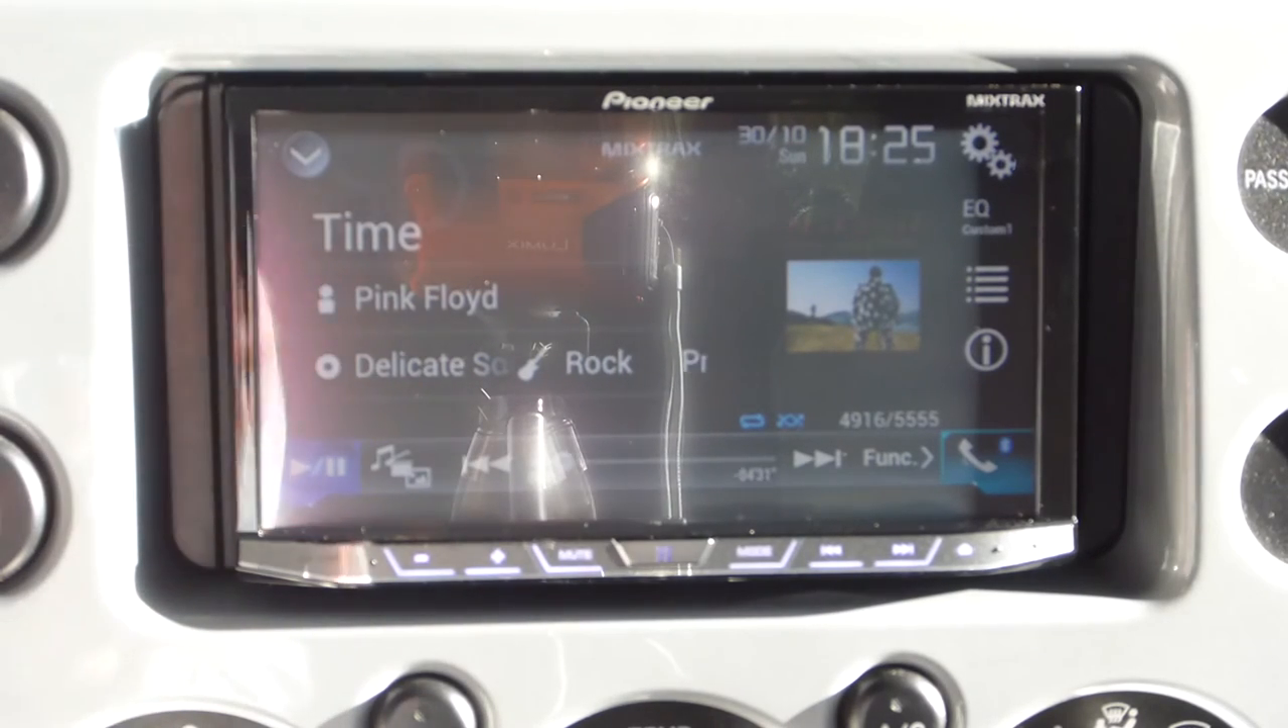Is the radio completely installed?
Yes.